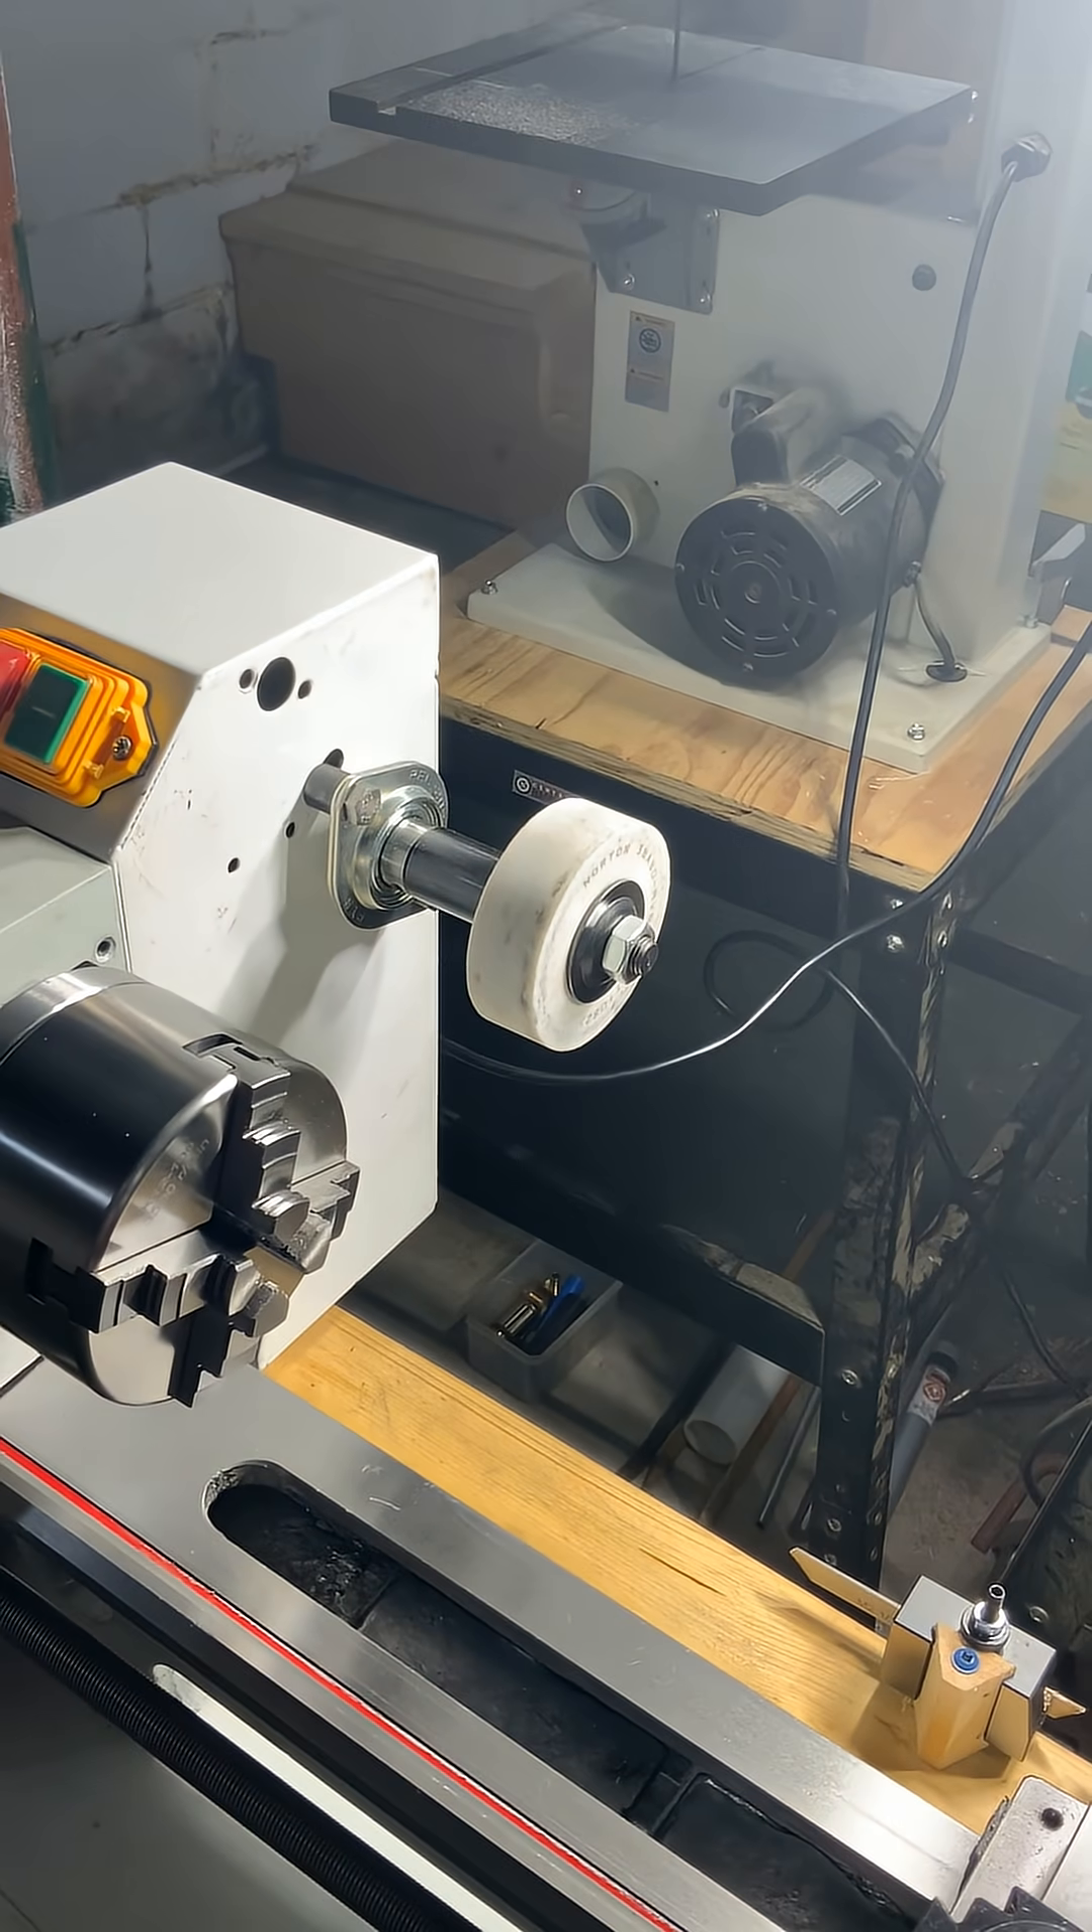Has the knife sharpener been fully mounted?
Yes.